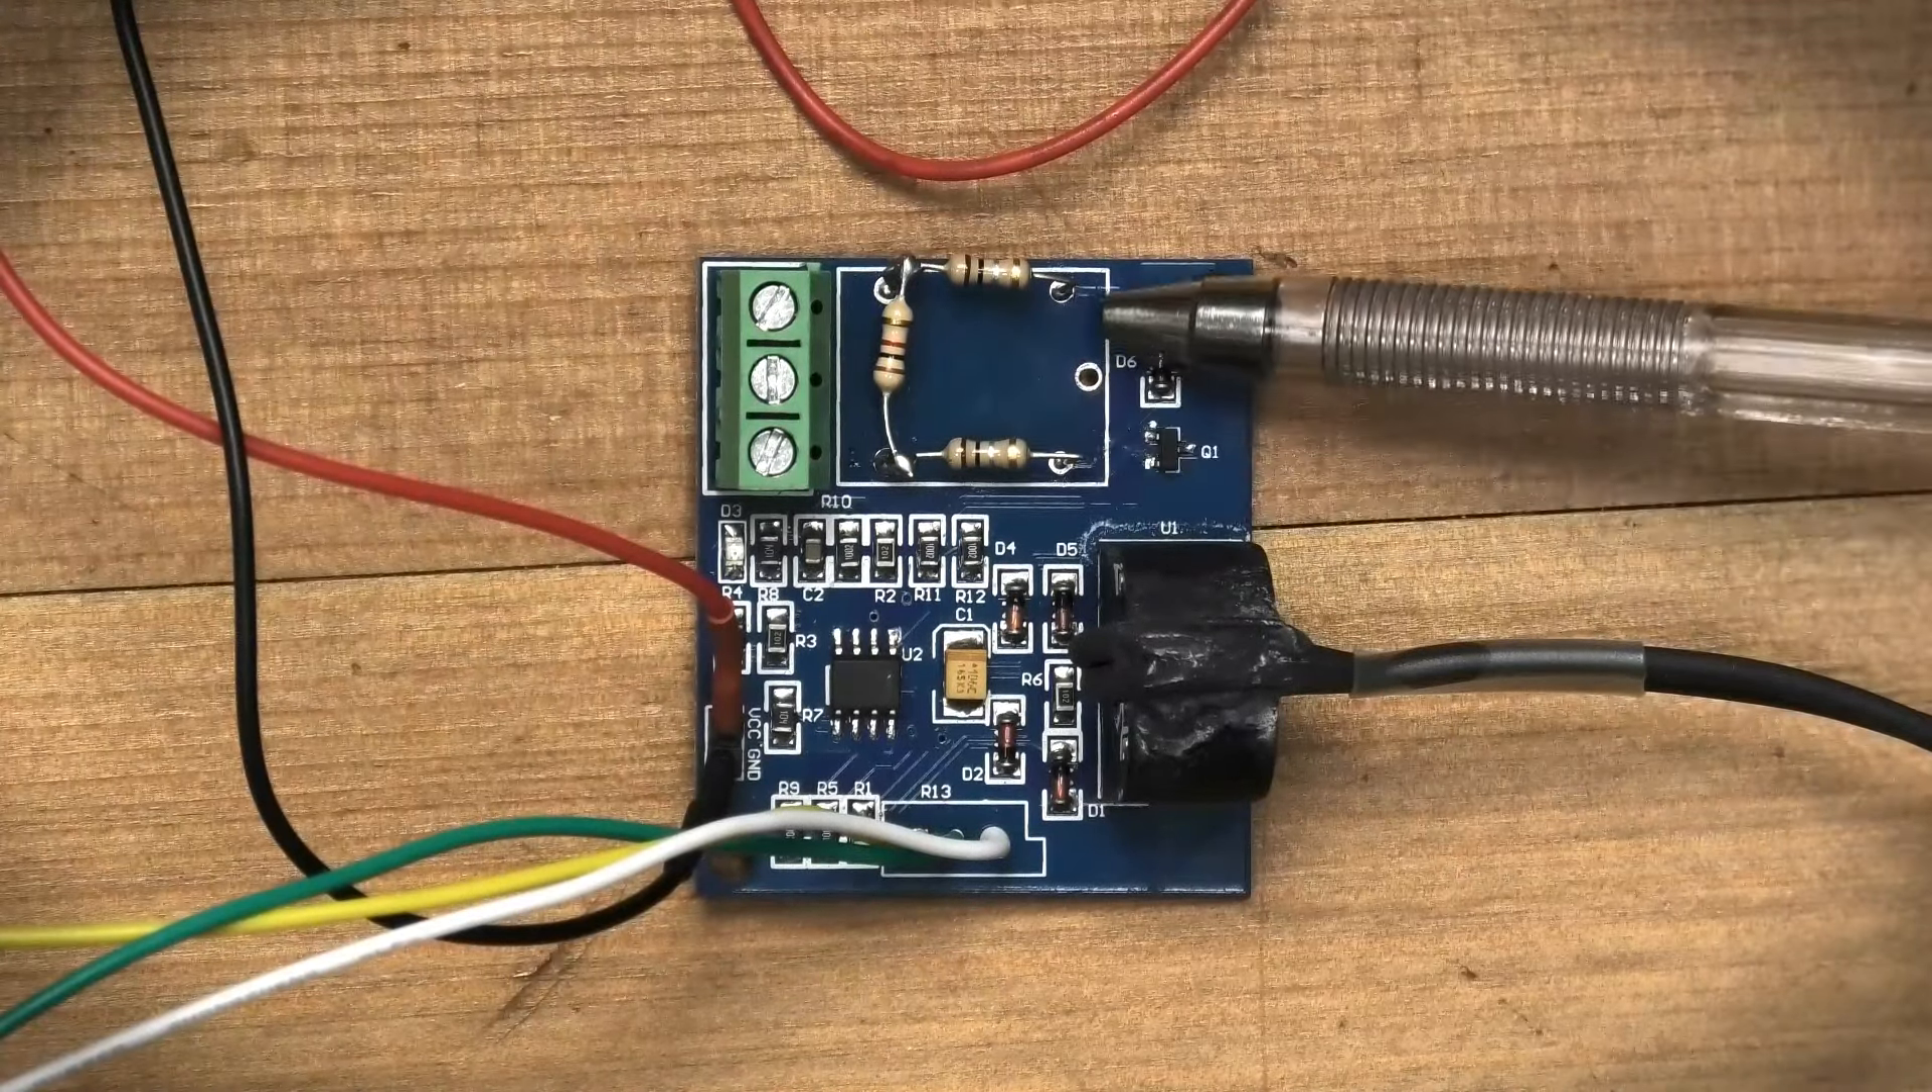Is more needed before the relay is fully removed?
No.